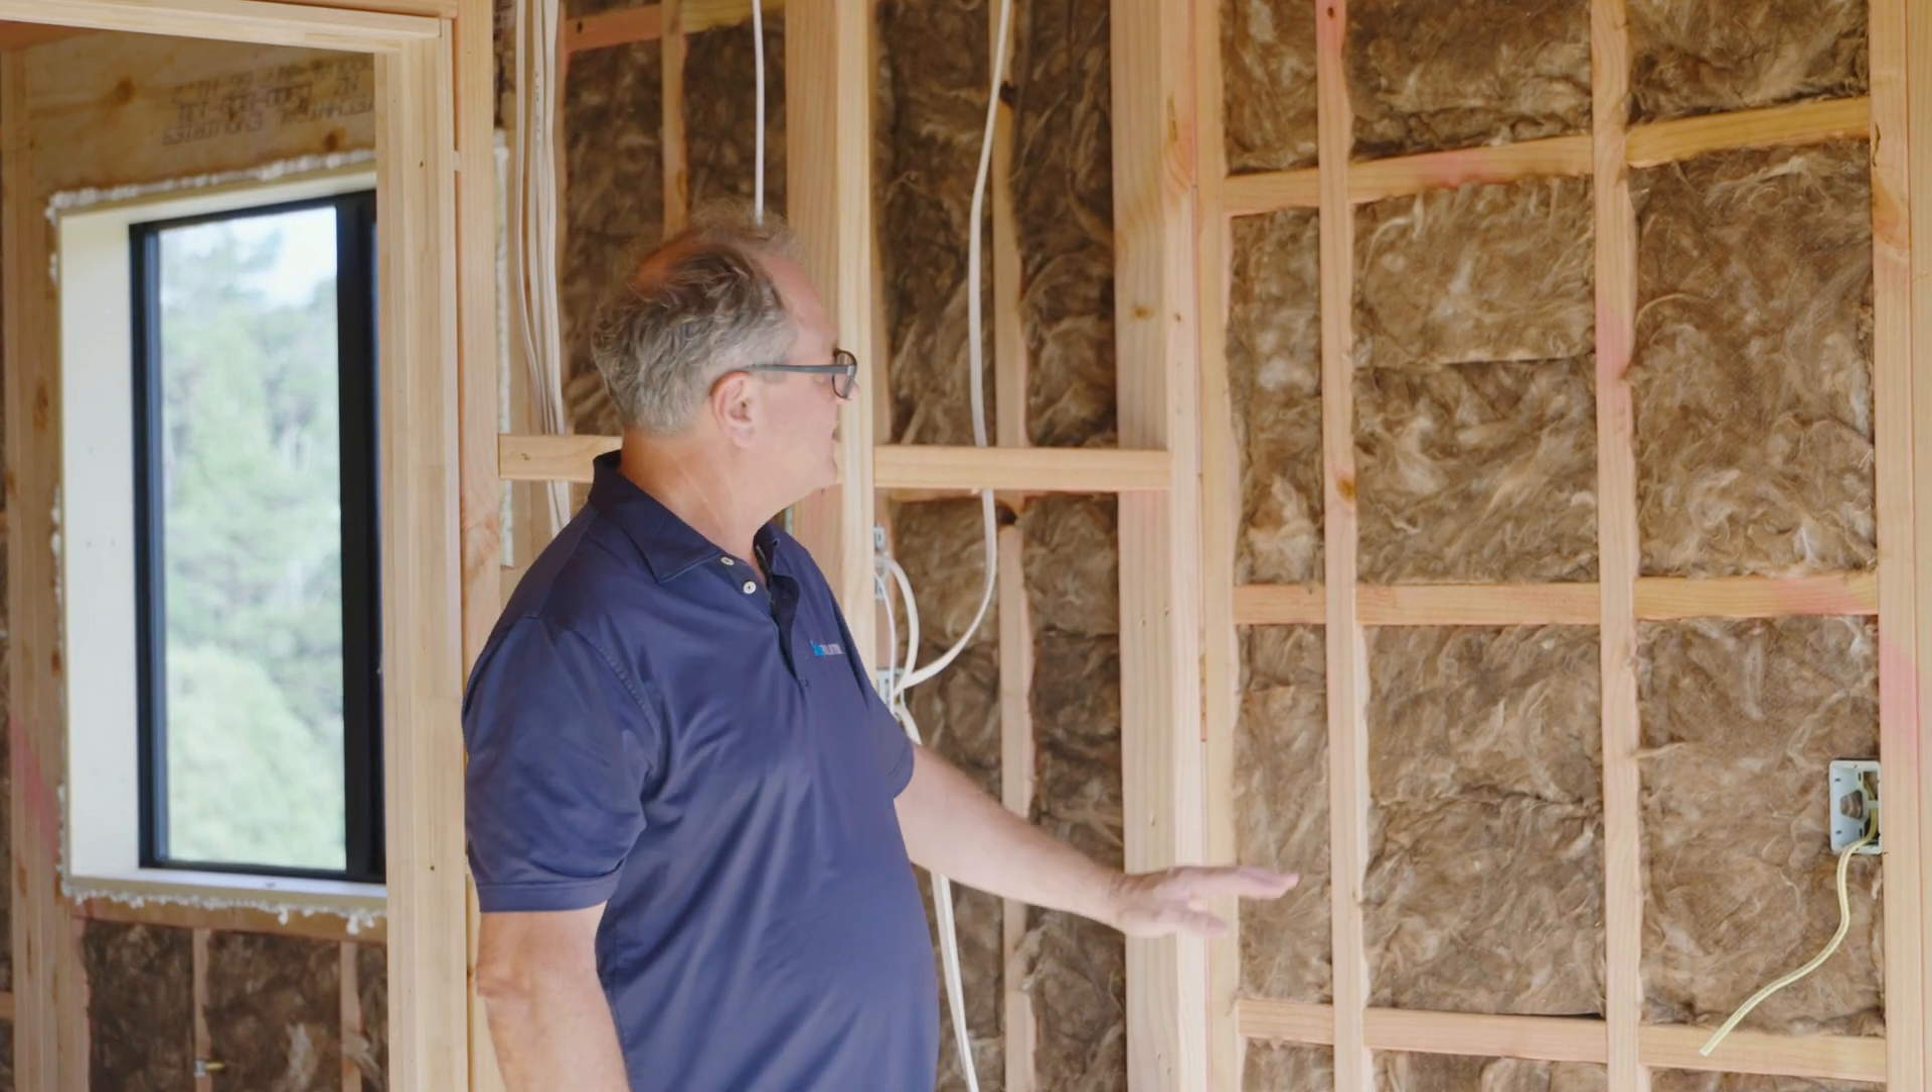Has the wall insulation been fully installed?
Yes.